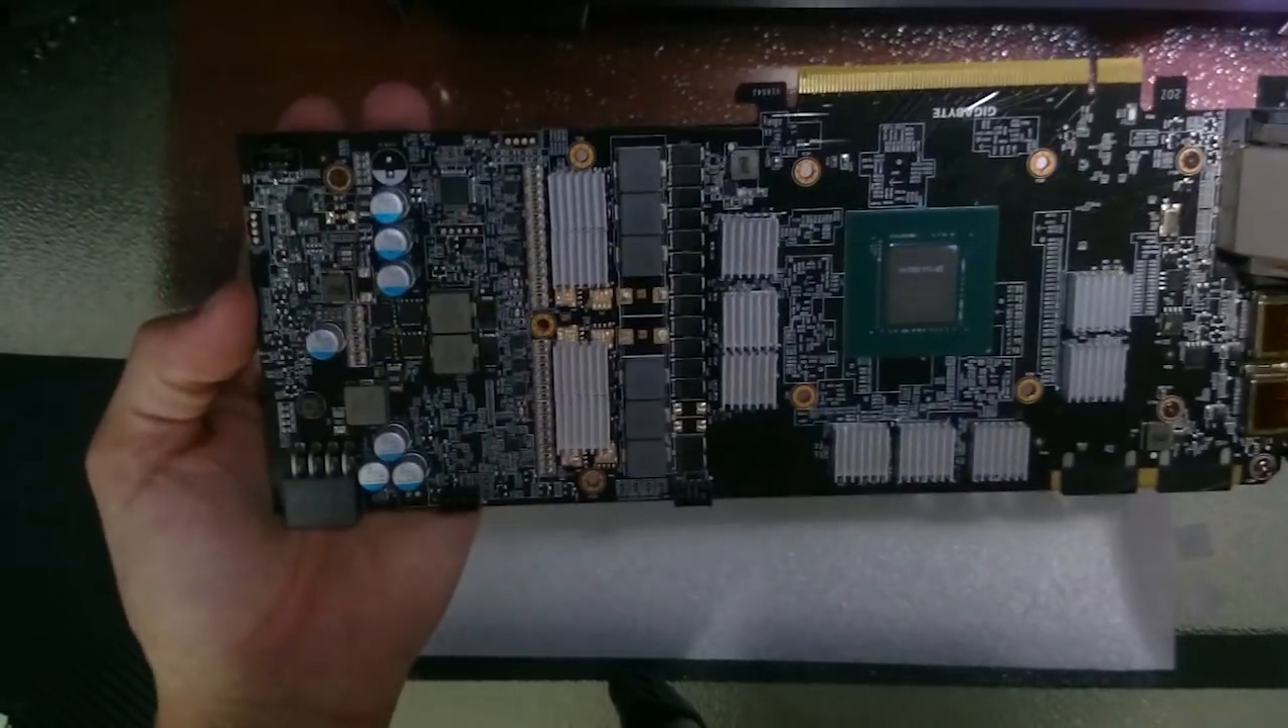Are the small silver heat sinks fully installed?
Yes.